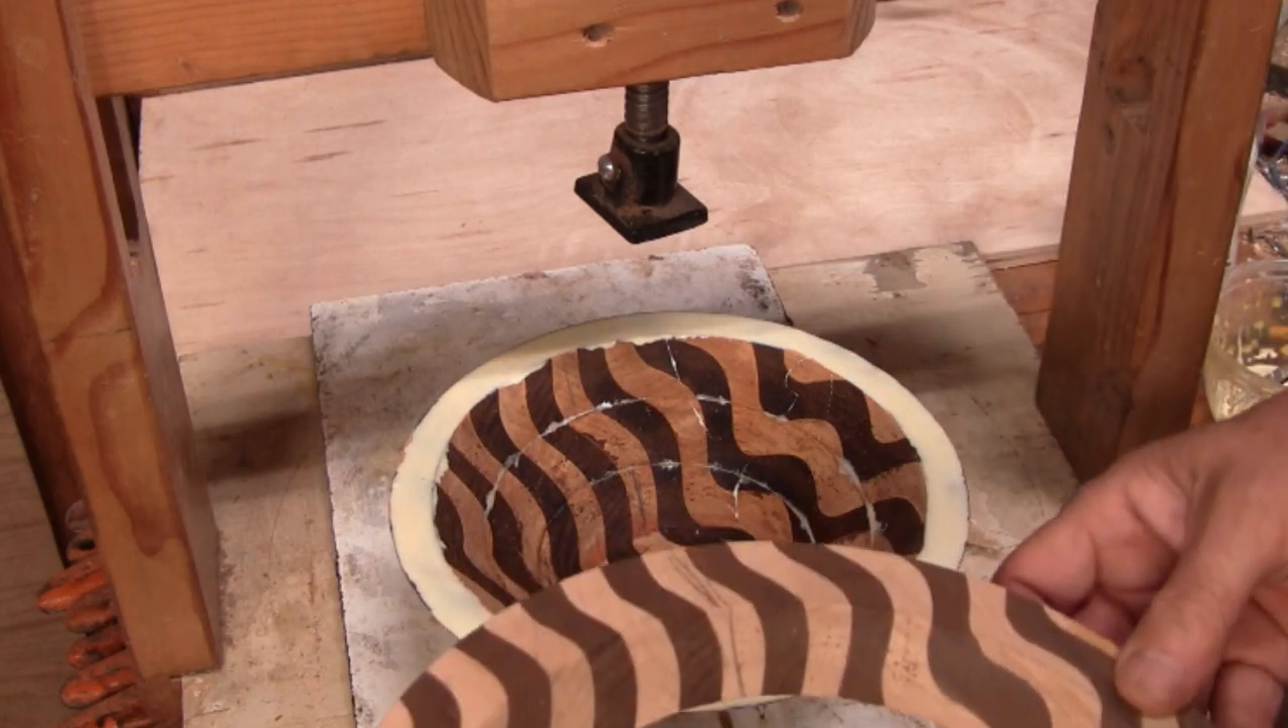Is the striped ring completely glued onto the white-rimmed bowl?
No.